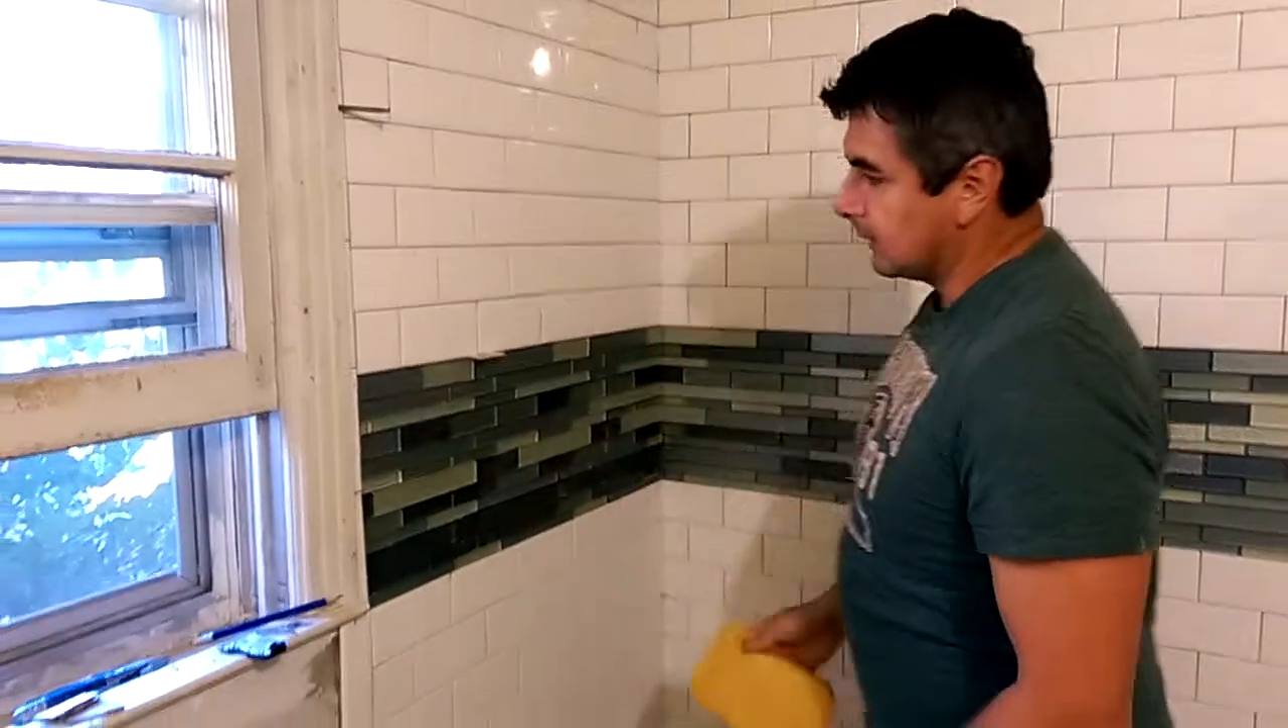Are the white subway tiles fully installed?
Yes.